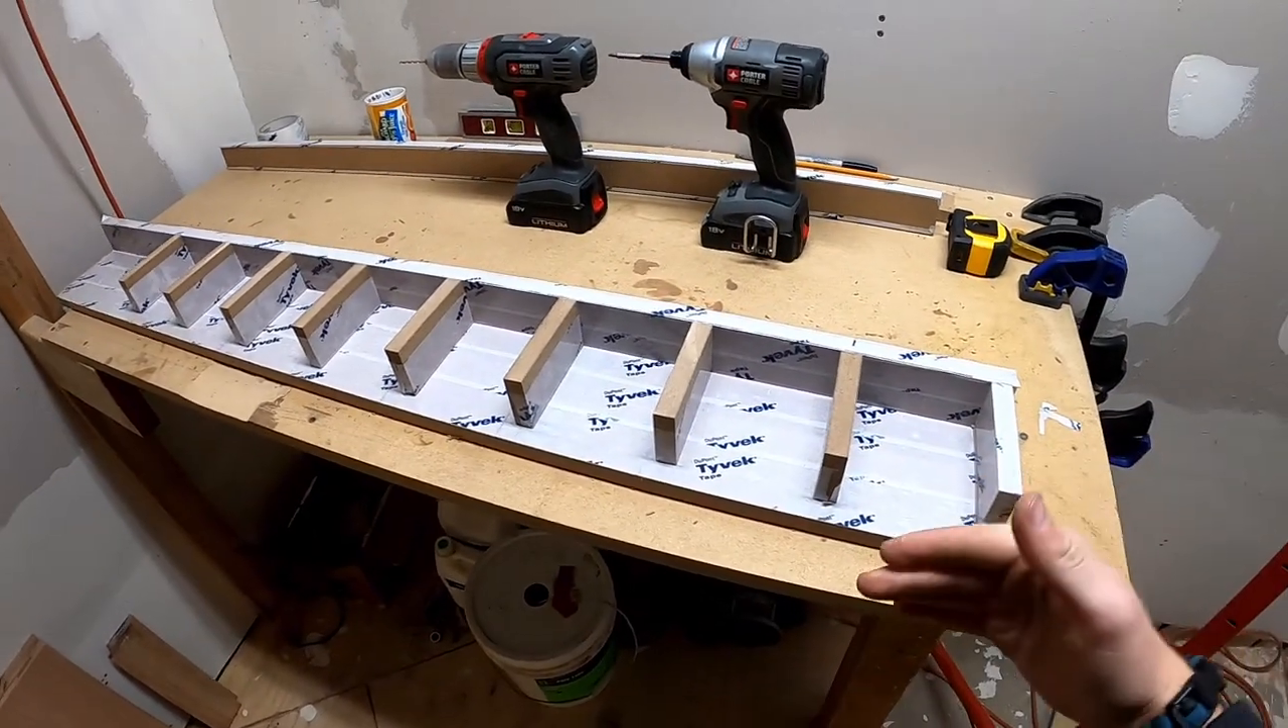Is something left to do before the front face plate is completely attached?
Yes.